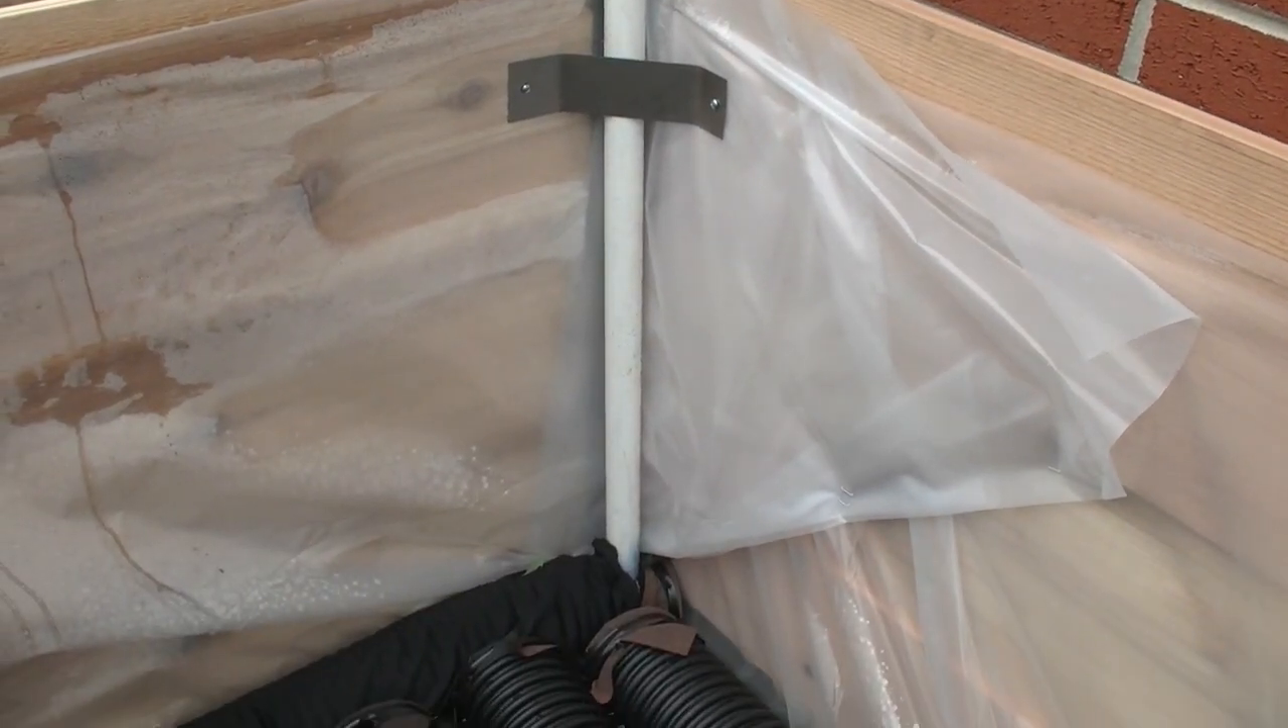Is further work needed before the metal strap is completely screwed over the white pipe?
No.